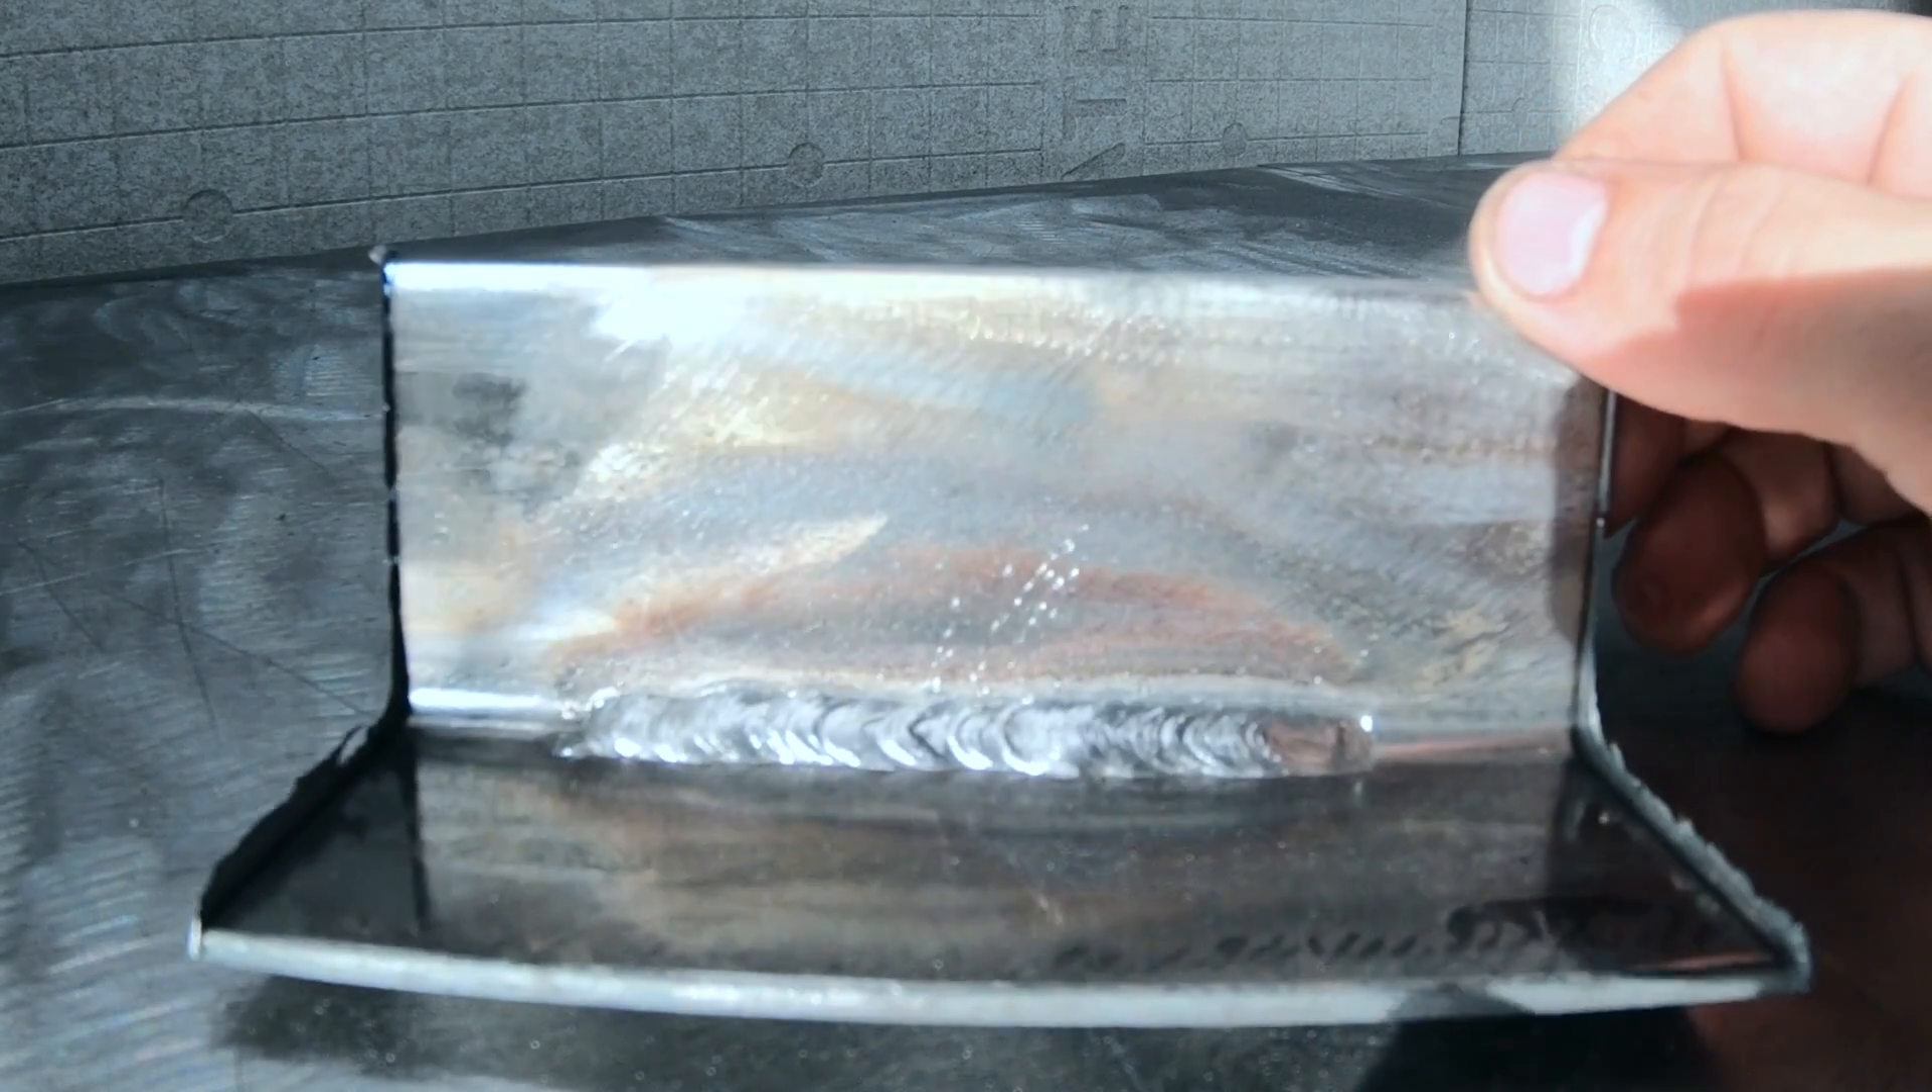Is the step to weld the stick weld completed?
Yes.